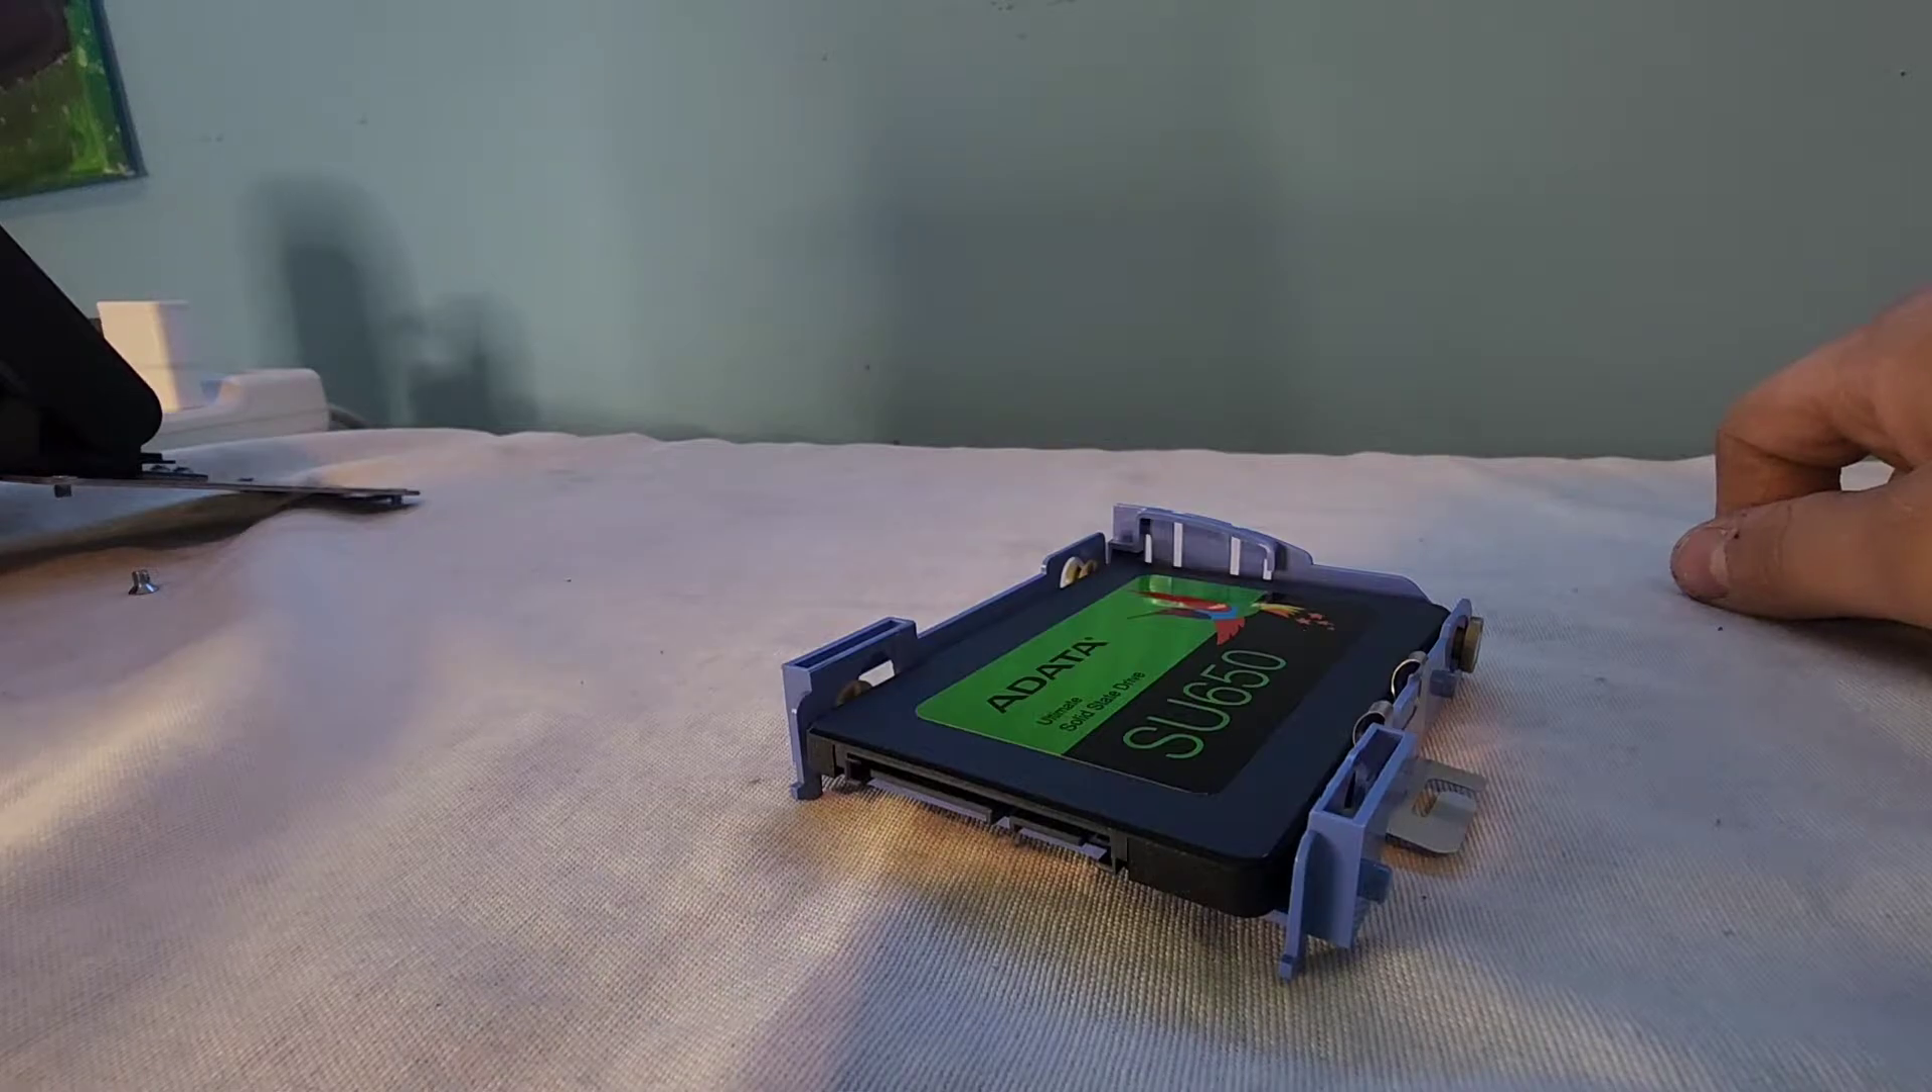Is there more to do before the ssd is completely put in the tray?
No.